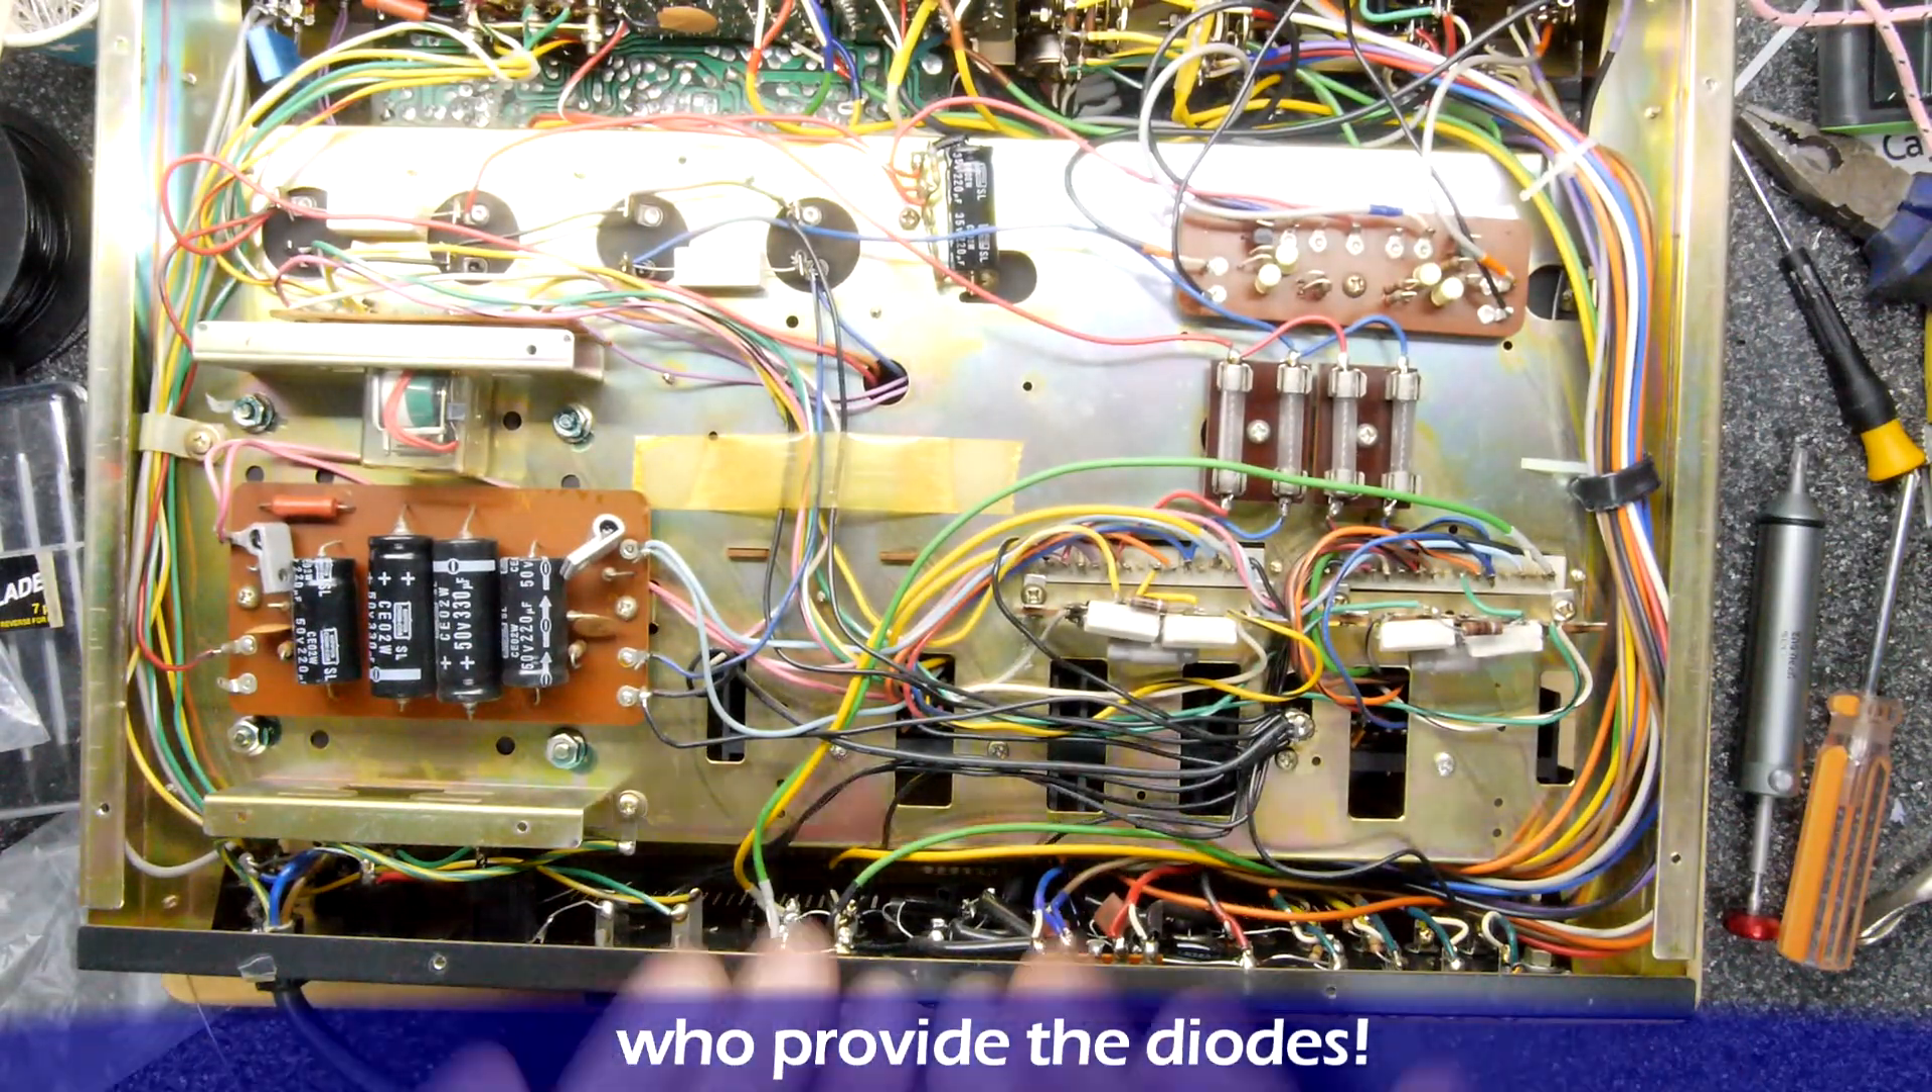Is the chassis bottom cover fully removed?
Yes.